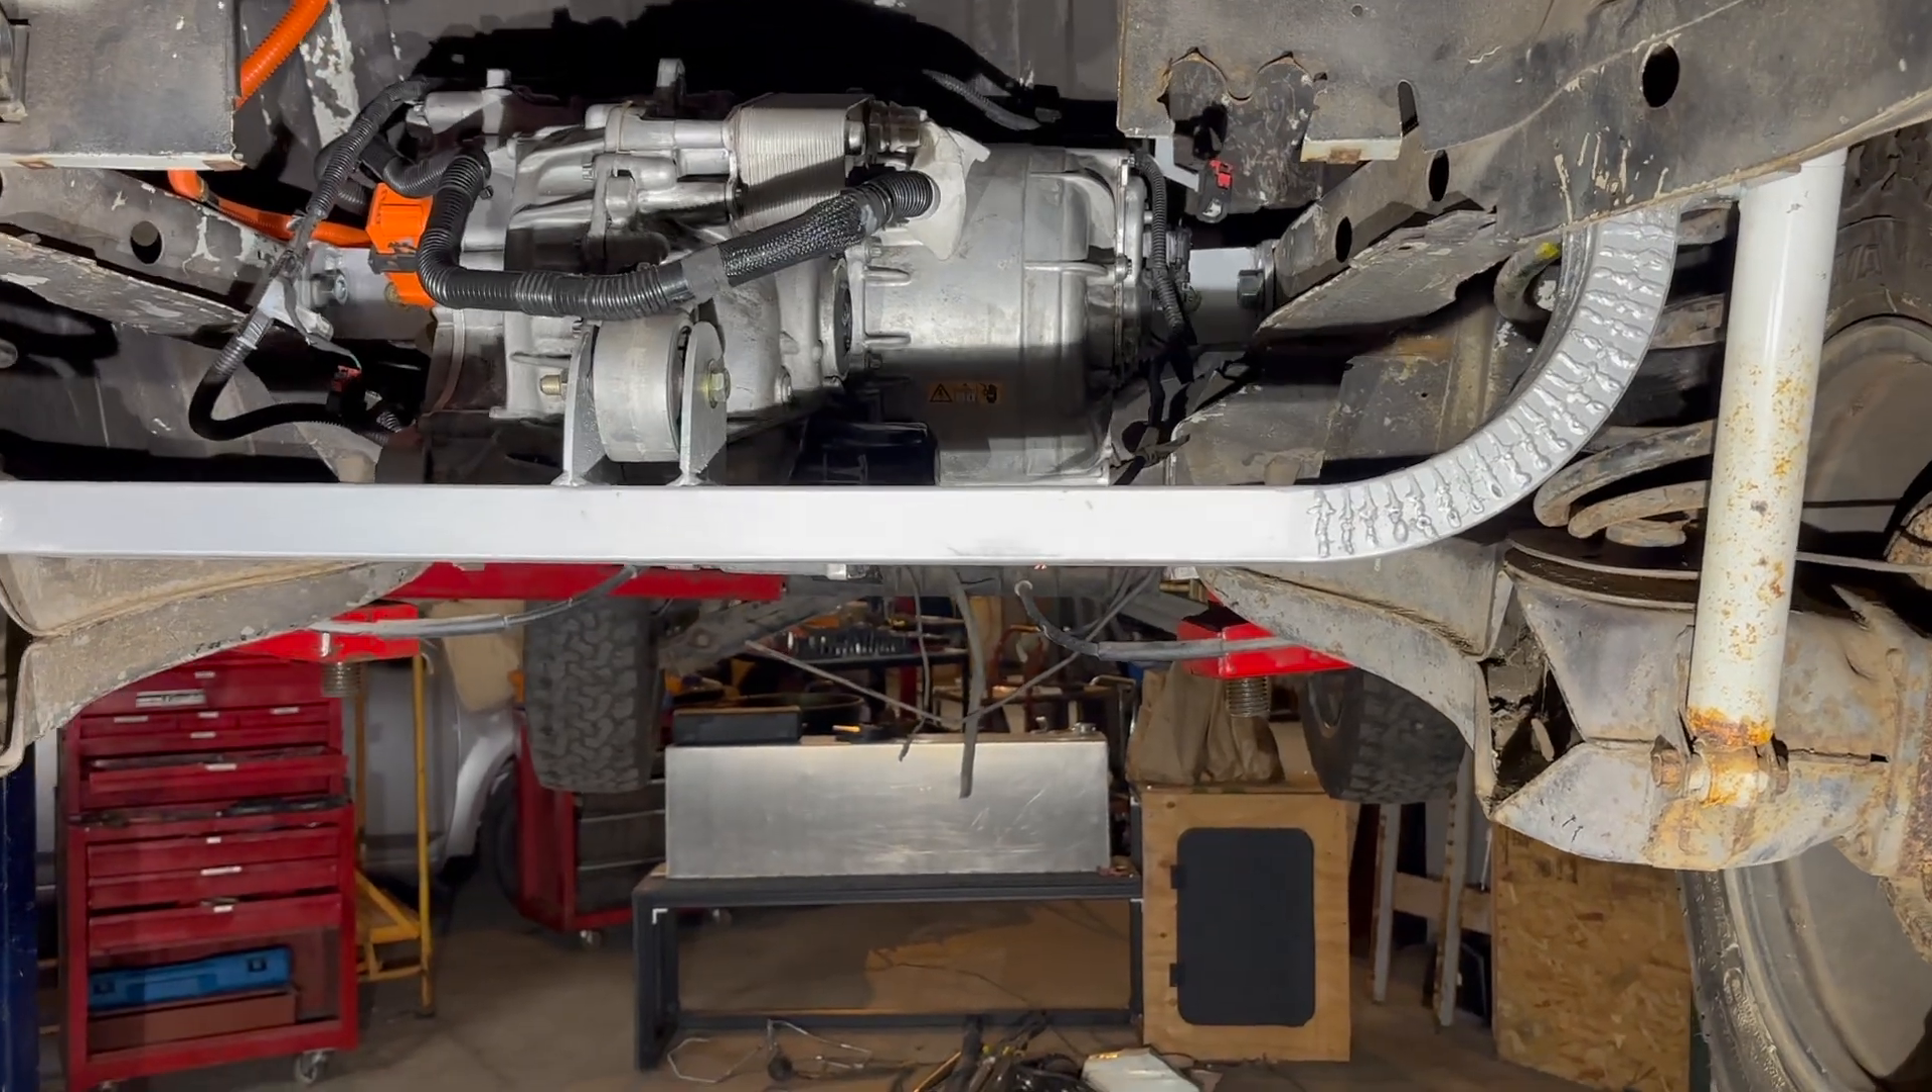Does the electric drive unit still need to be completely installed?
No.